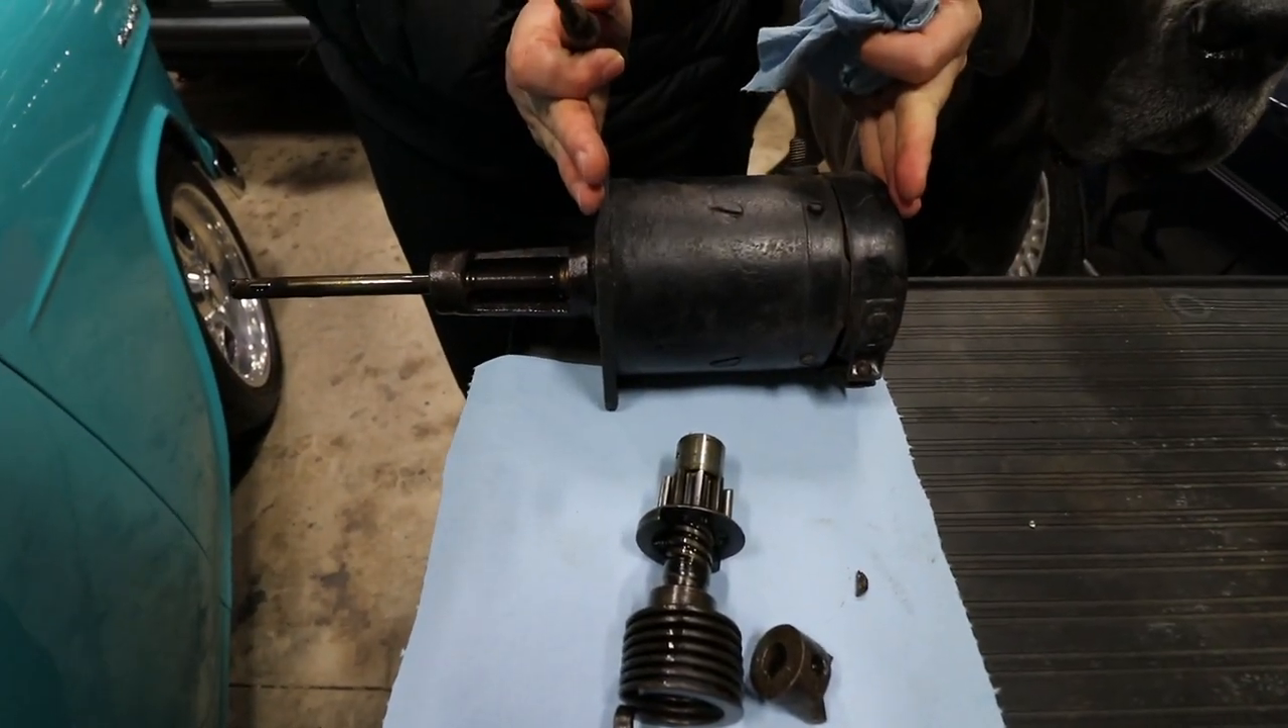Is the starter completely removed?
Yes.